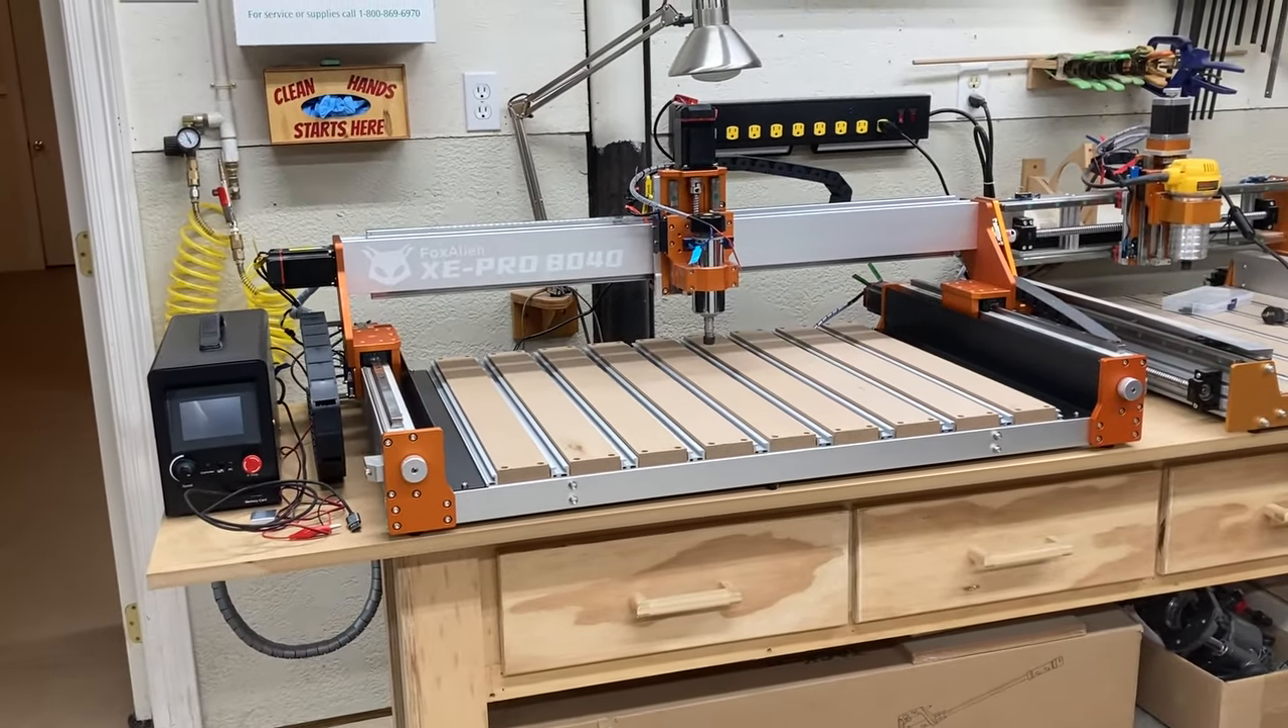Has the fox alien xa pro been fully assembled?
Yes.